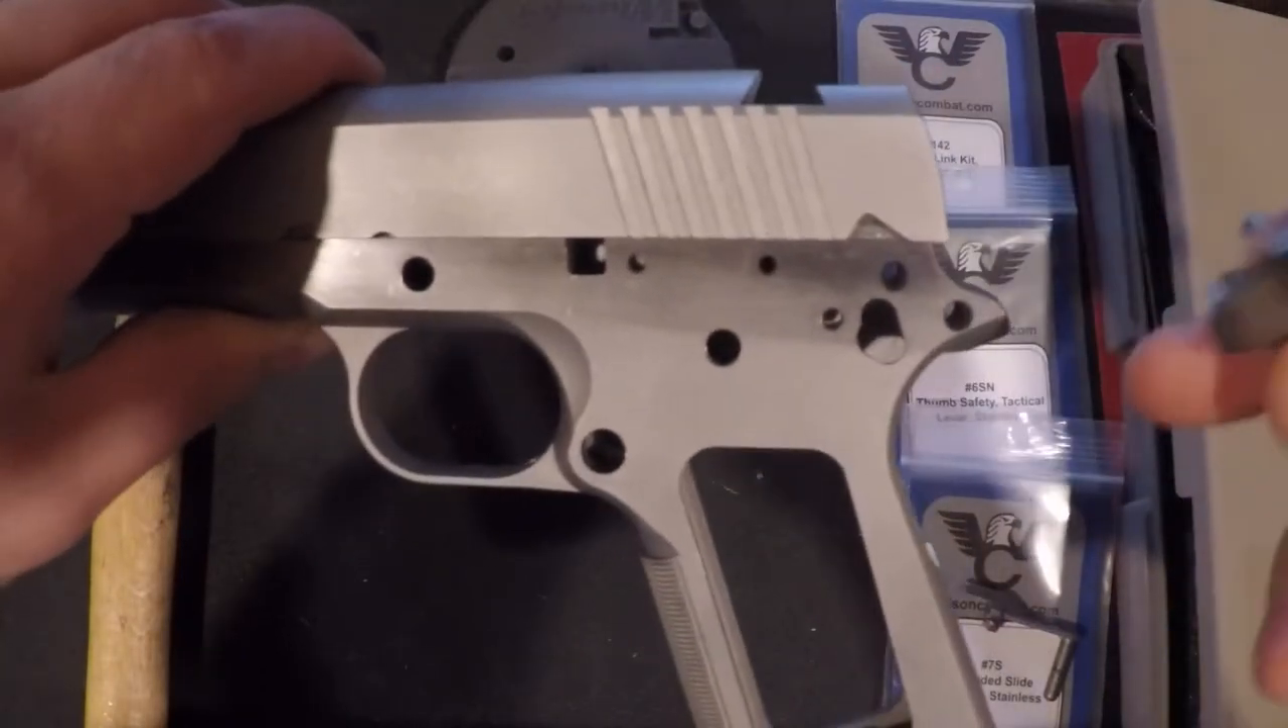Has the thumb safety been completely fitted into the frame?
No.